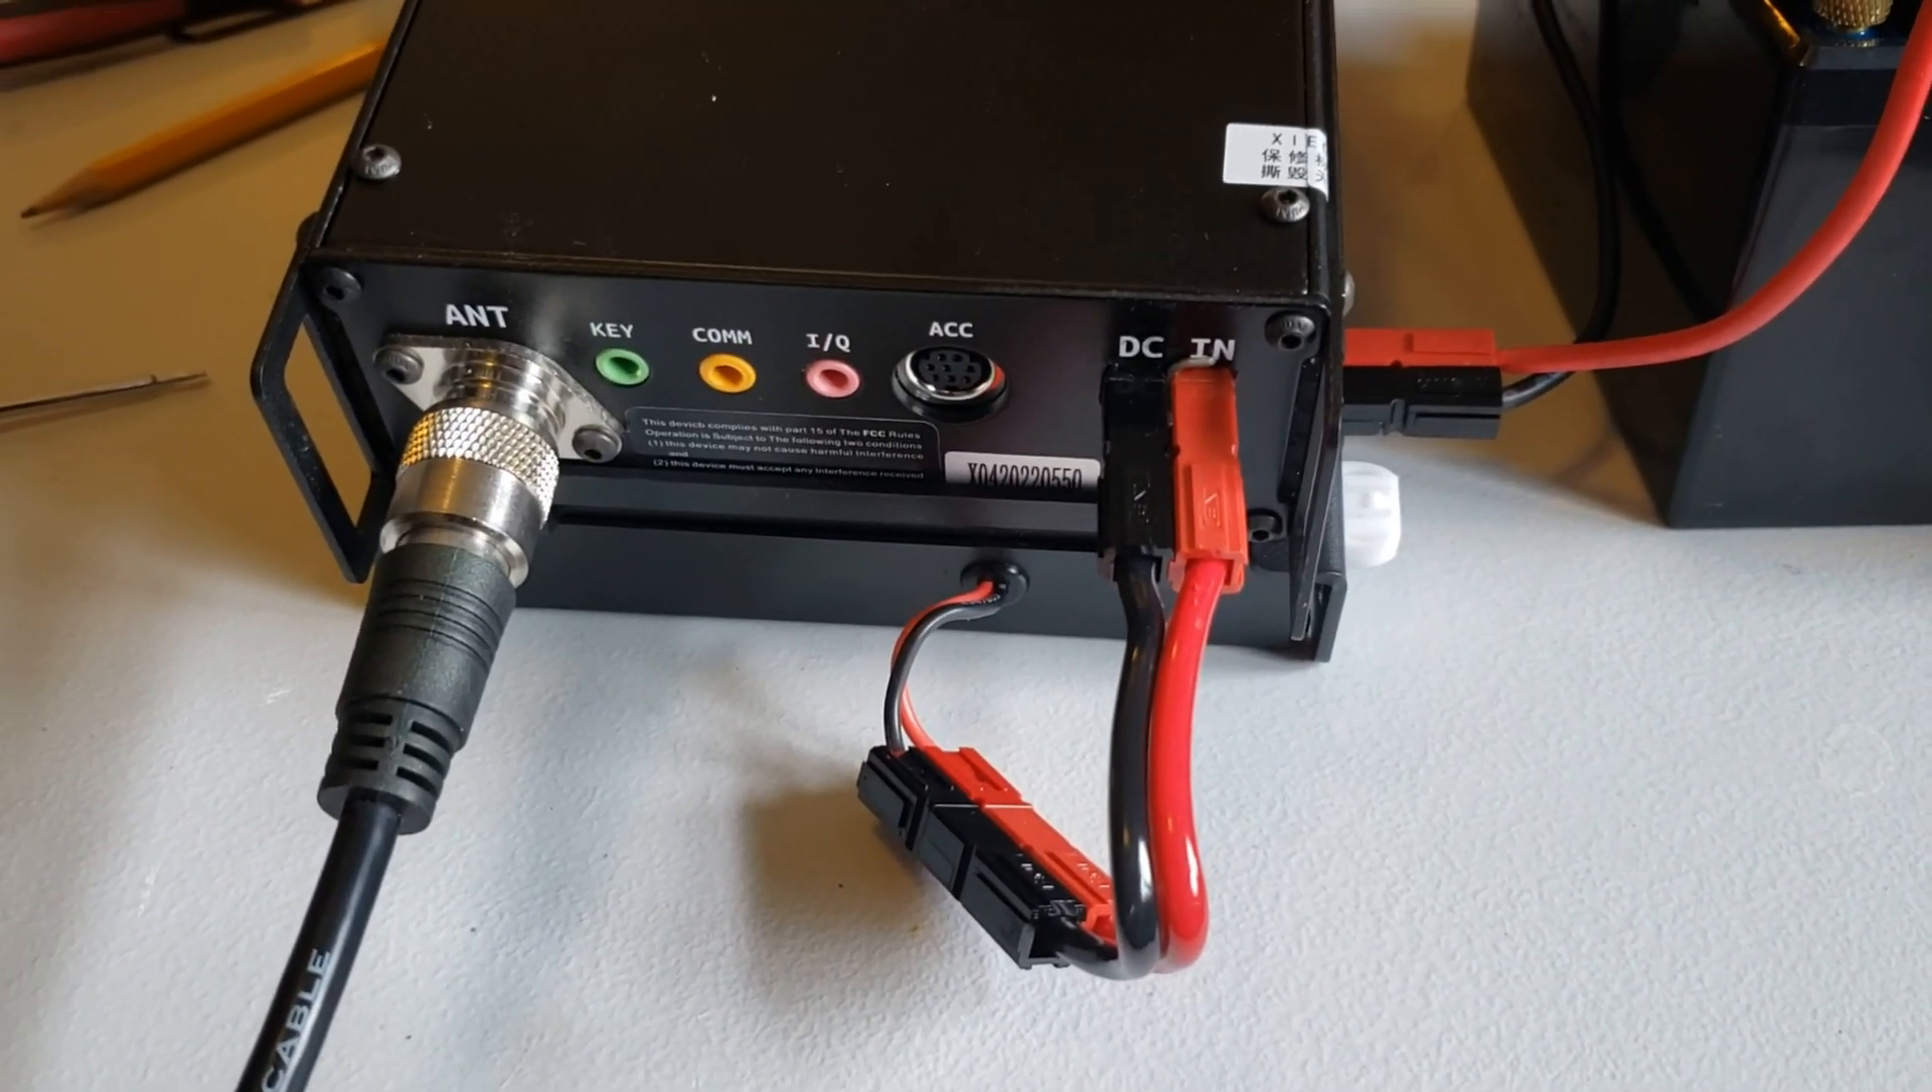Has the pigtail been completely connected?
Yes.